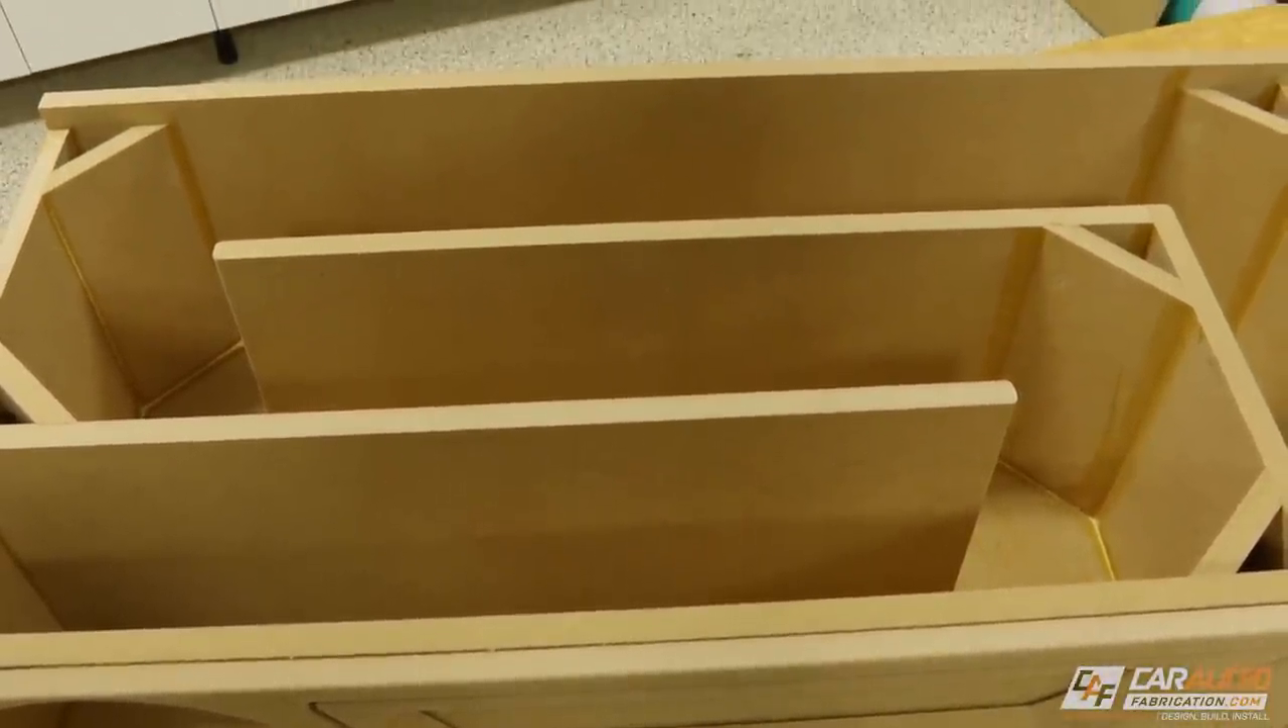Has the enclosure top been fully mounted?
No.